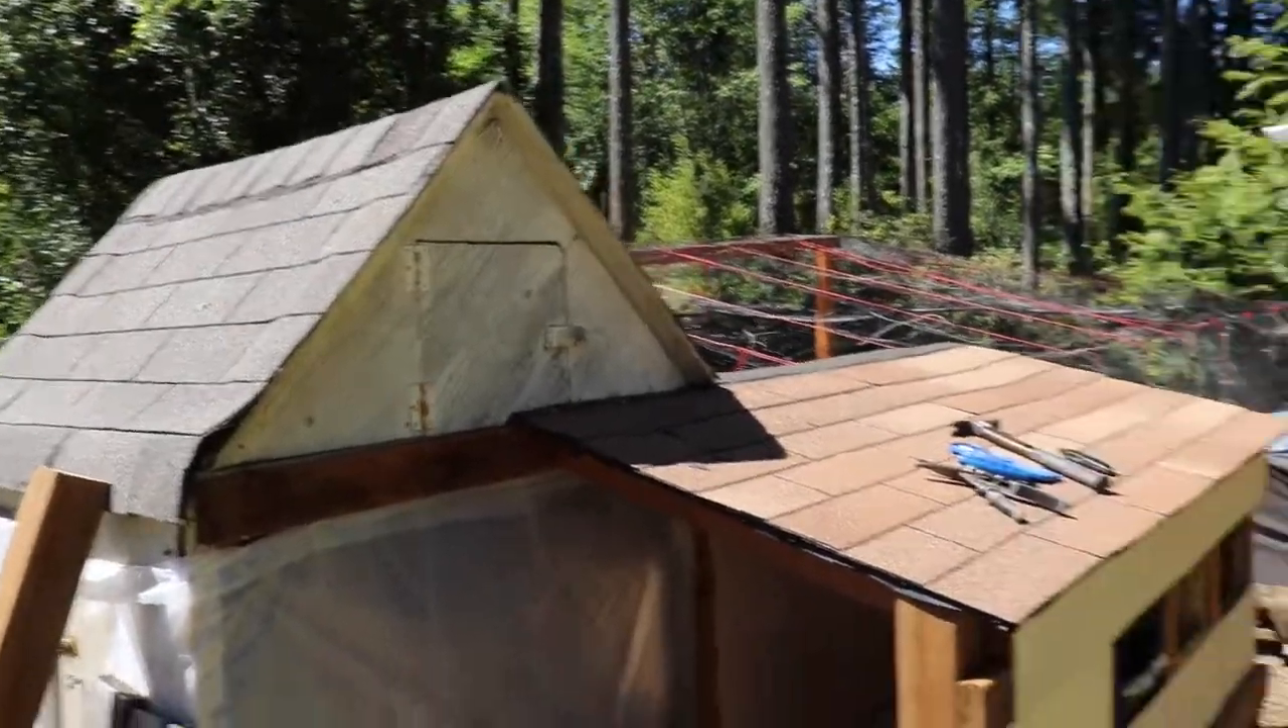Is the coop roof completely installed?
Yes.